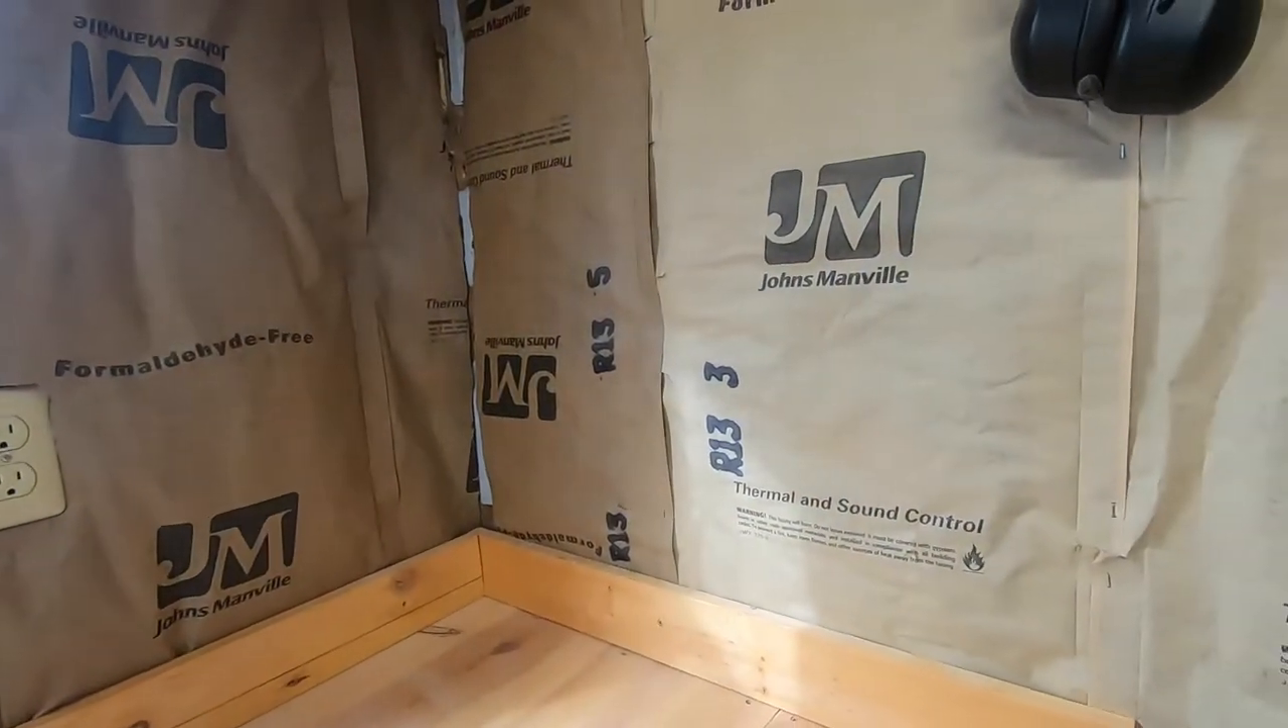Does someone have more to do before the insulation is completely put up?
No.